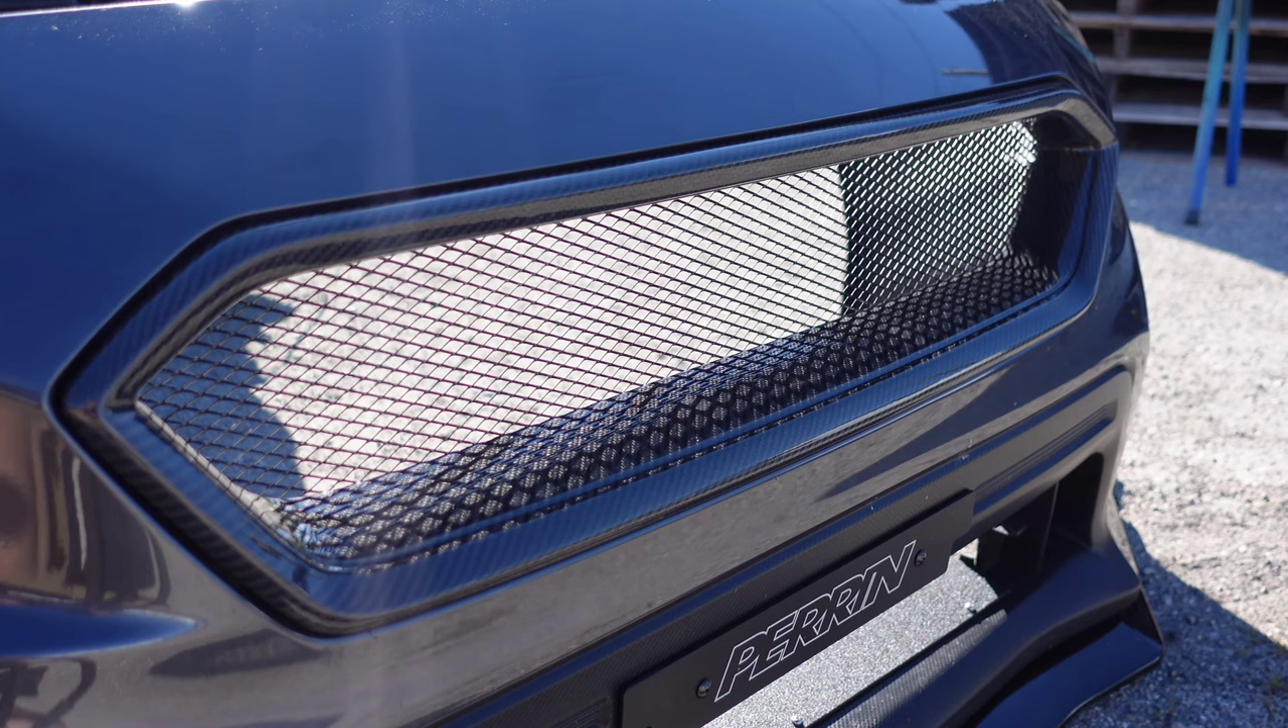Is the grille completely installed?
Yes.